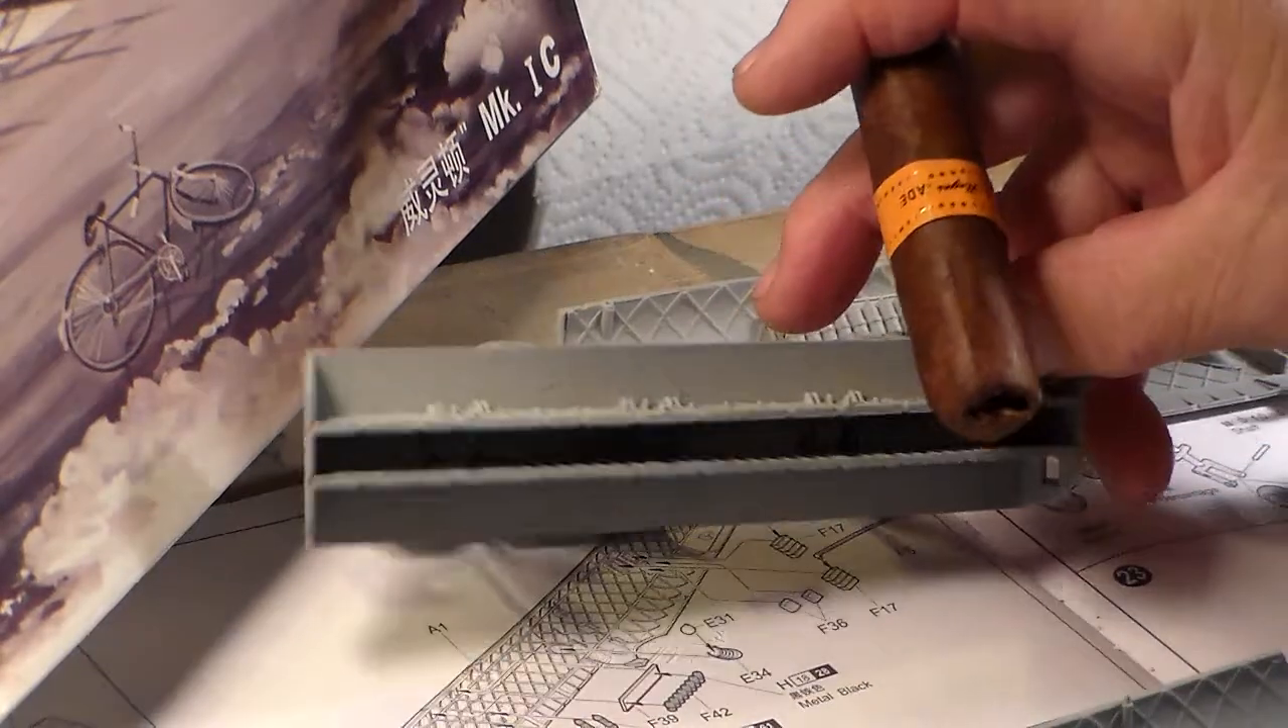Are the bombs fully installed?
No.